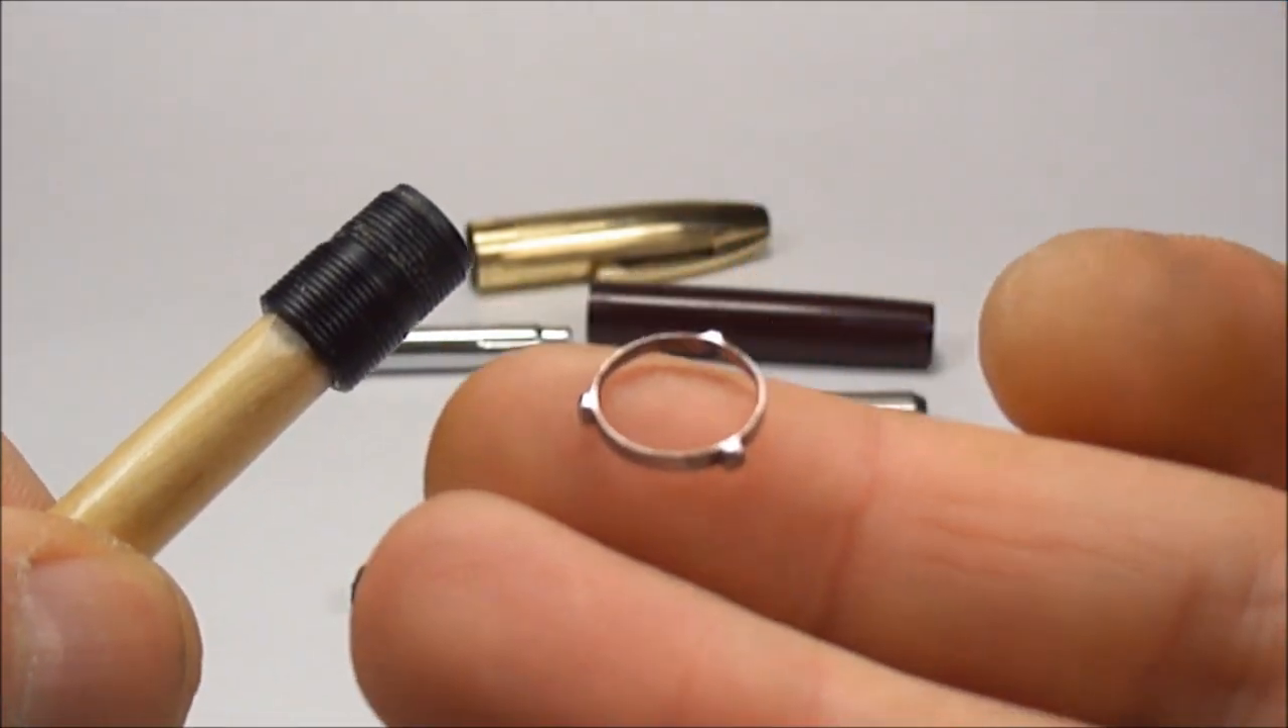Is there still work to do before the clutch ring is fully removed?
No.